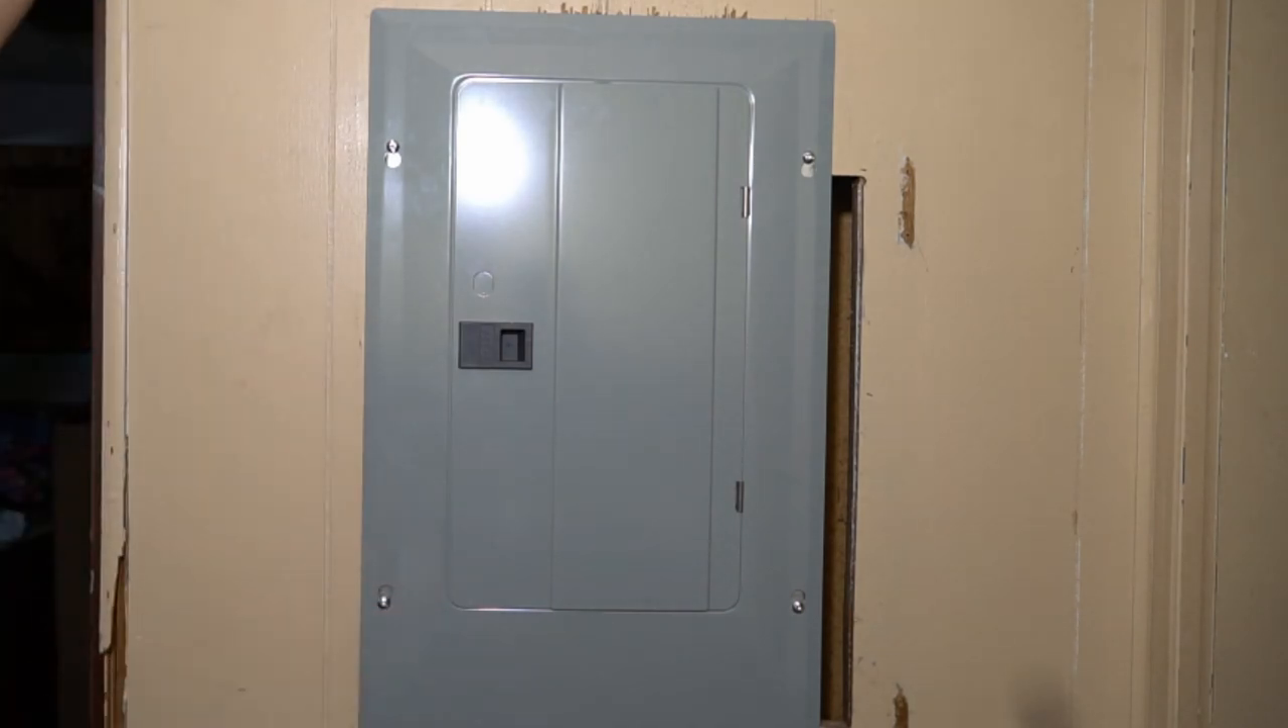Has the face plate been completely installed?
Yes.